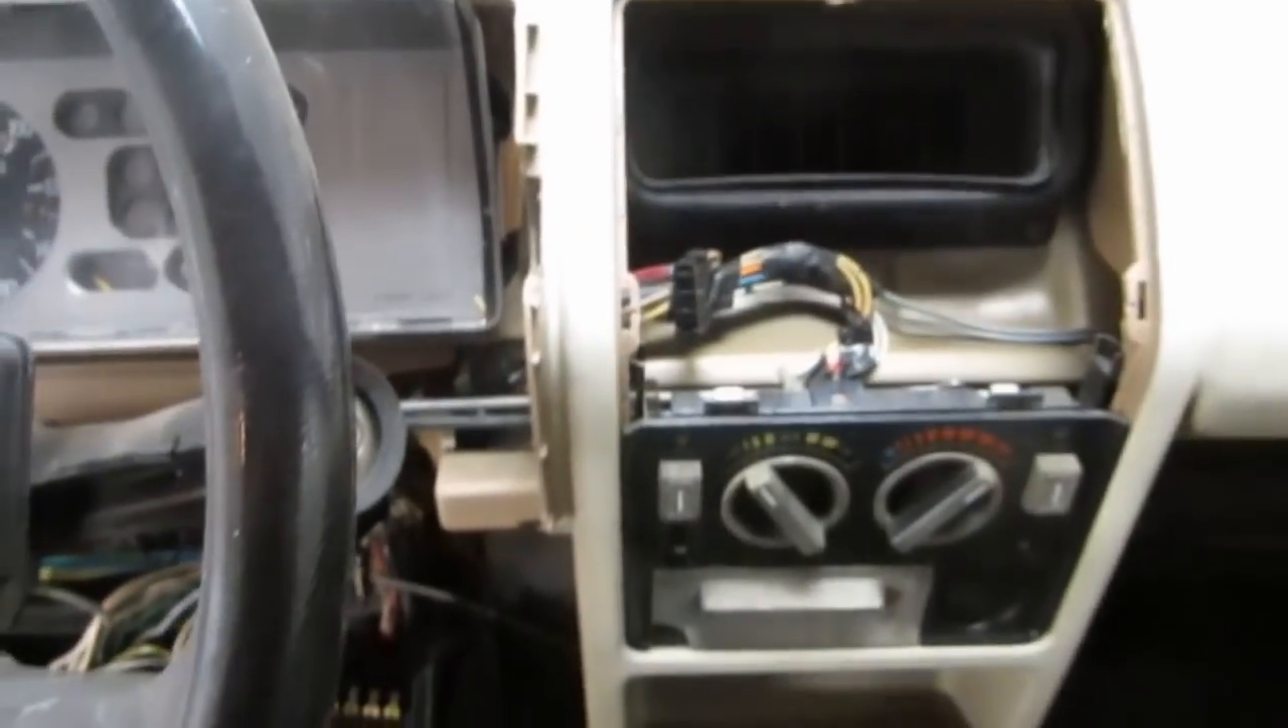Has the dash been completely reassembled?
No.